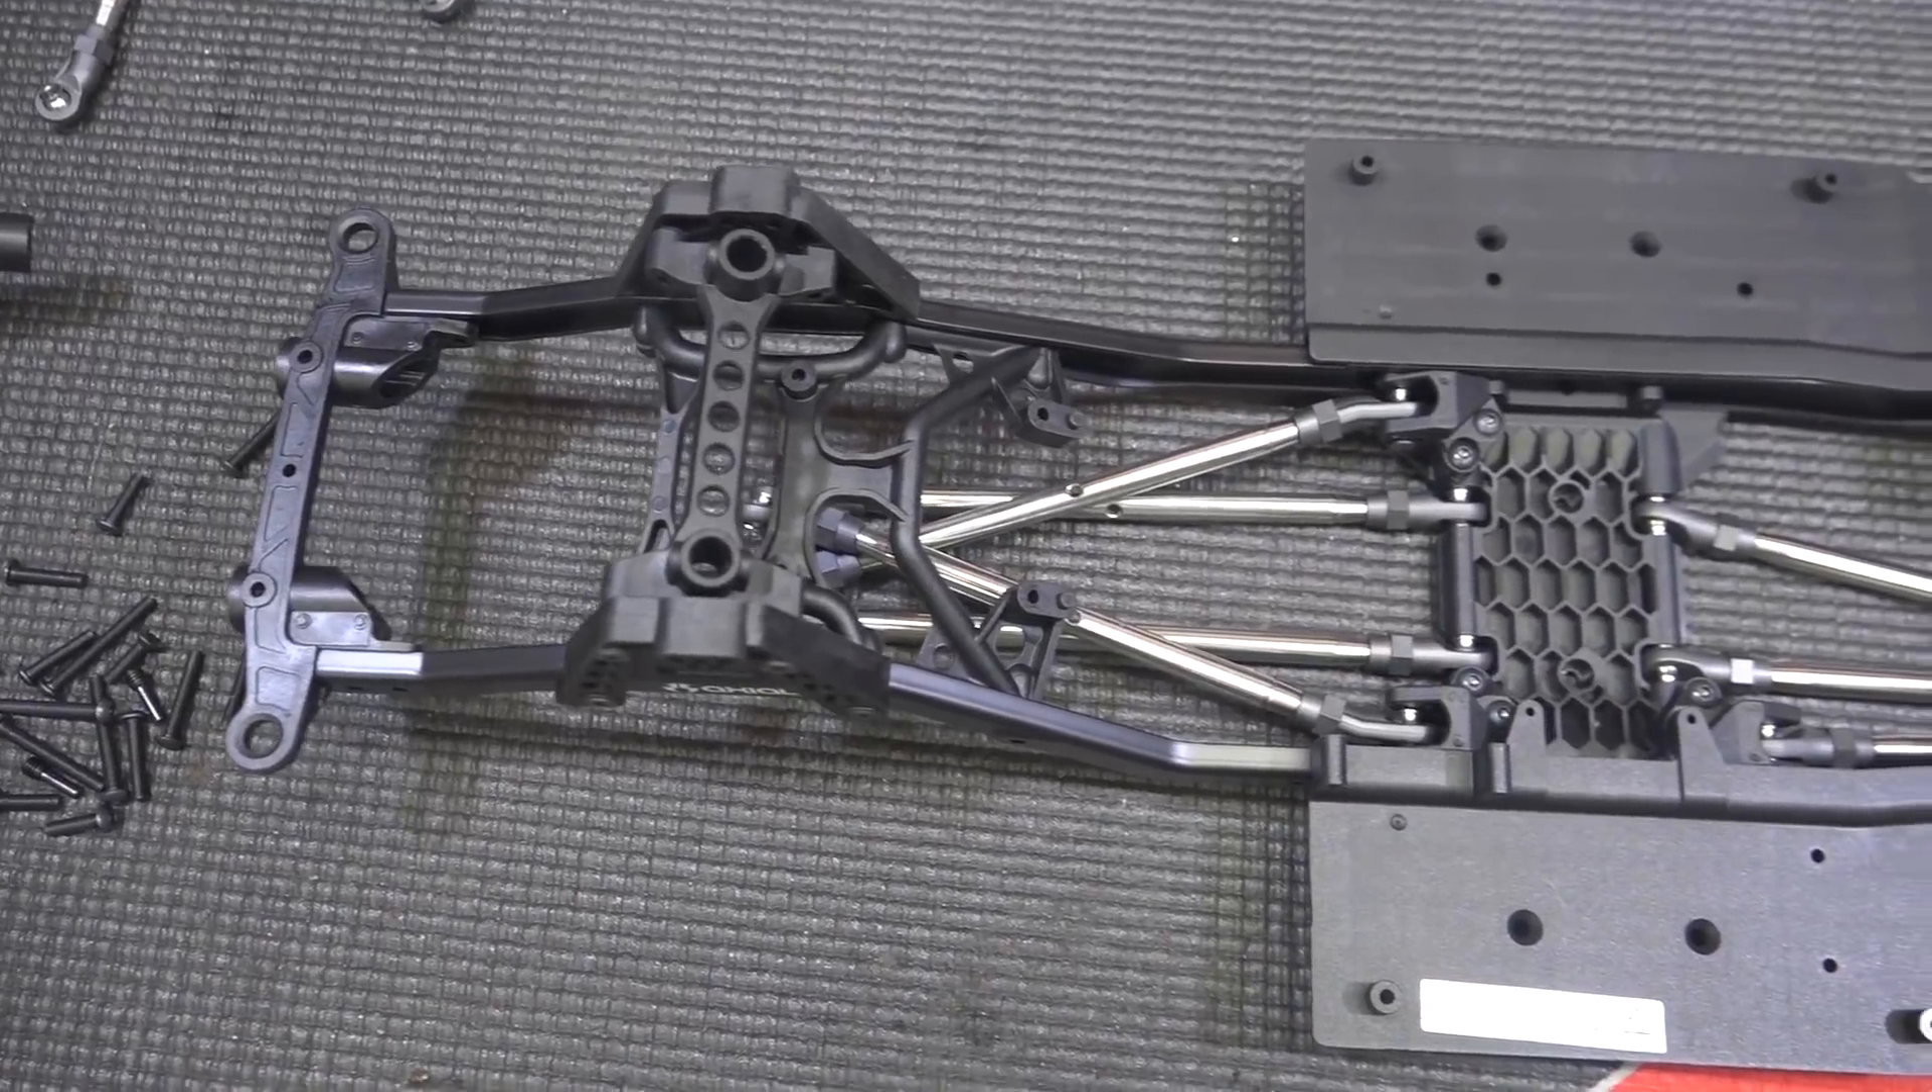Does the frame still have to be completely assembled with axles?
Yes.